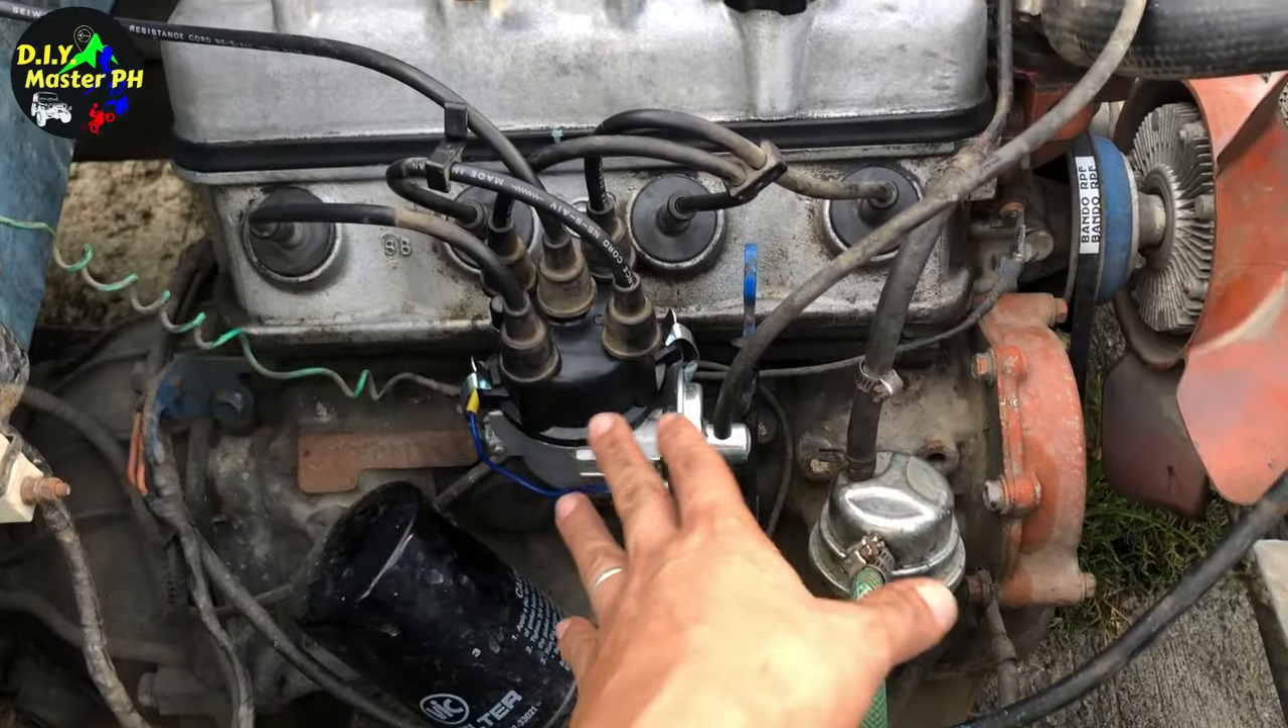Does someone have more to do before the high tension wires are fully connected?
No.